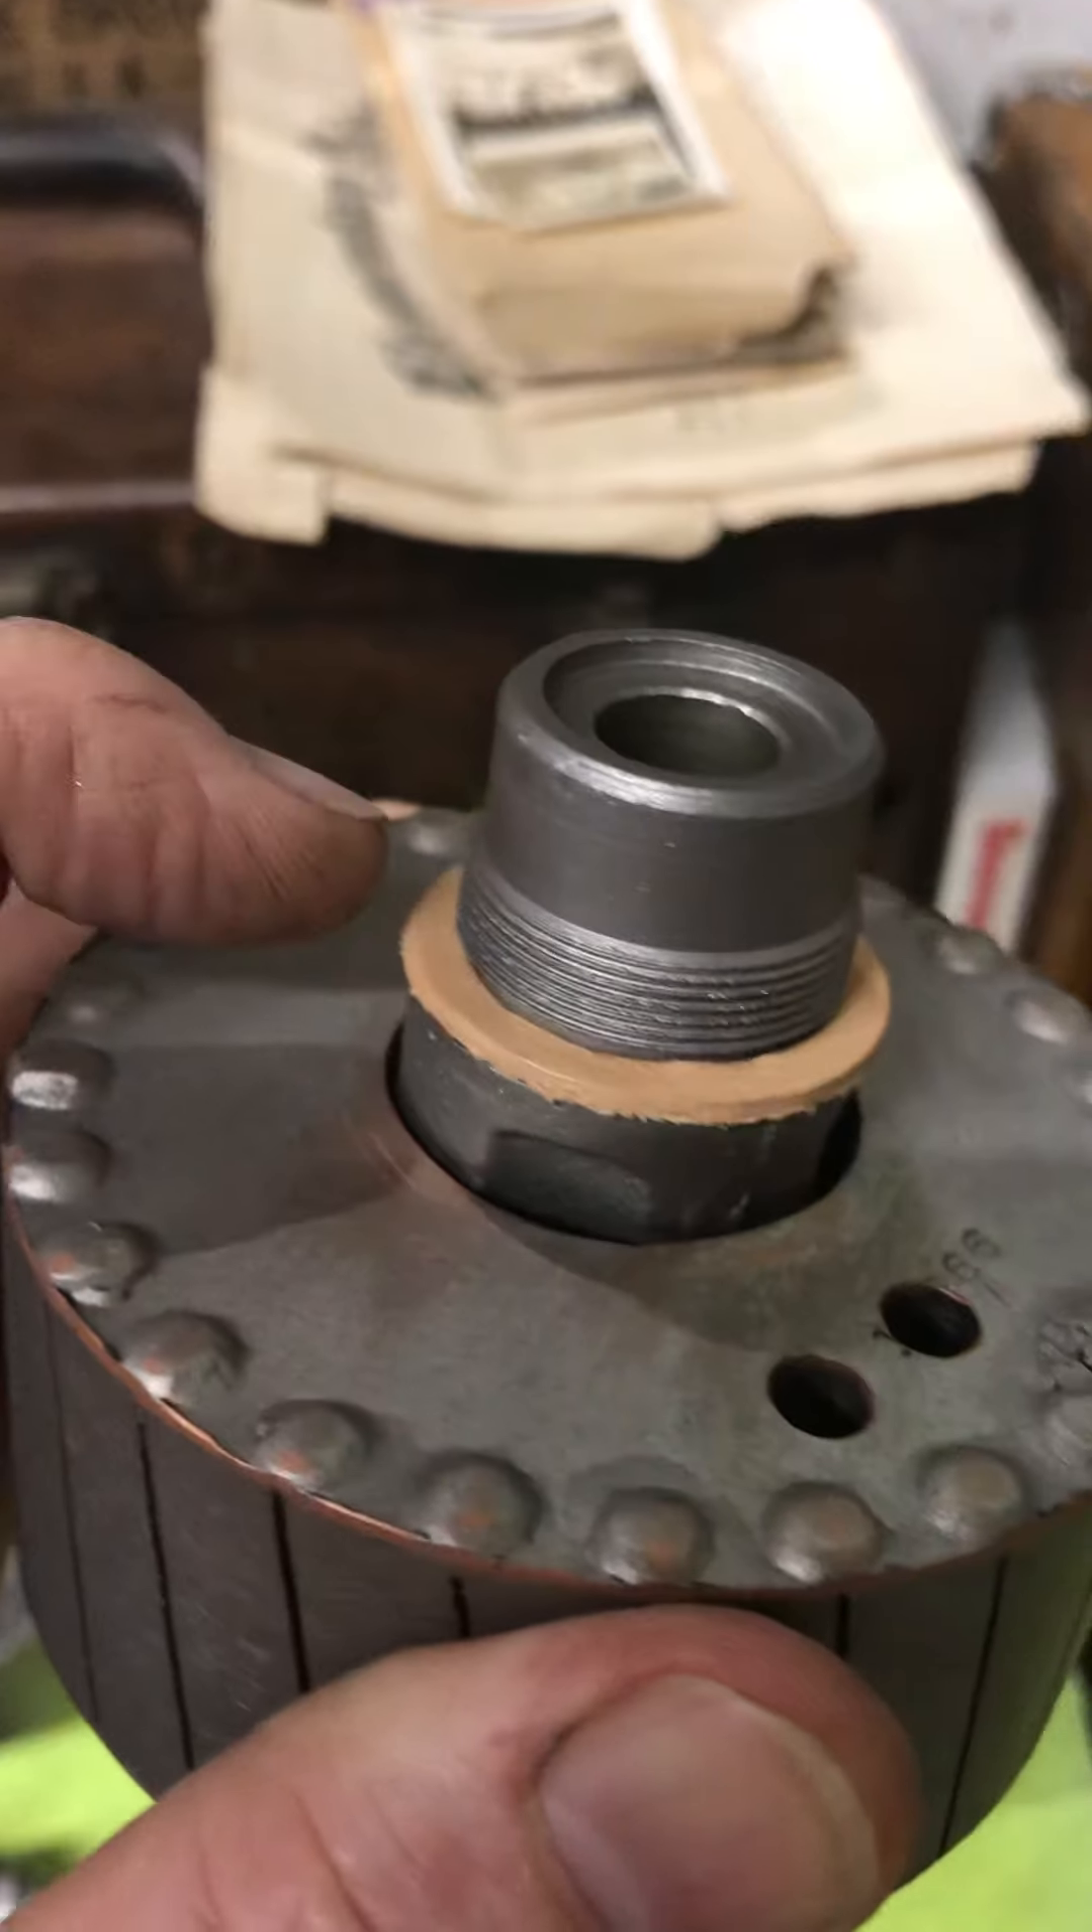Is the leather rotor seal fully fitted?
Yes.